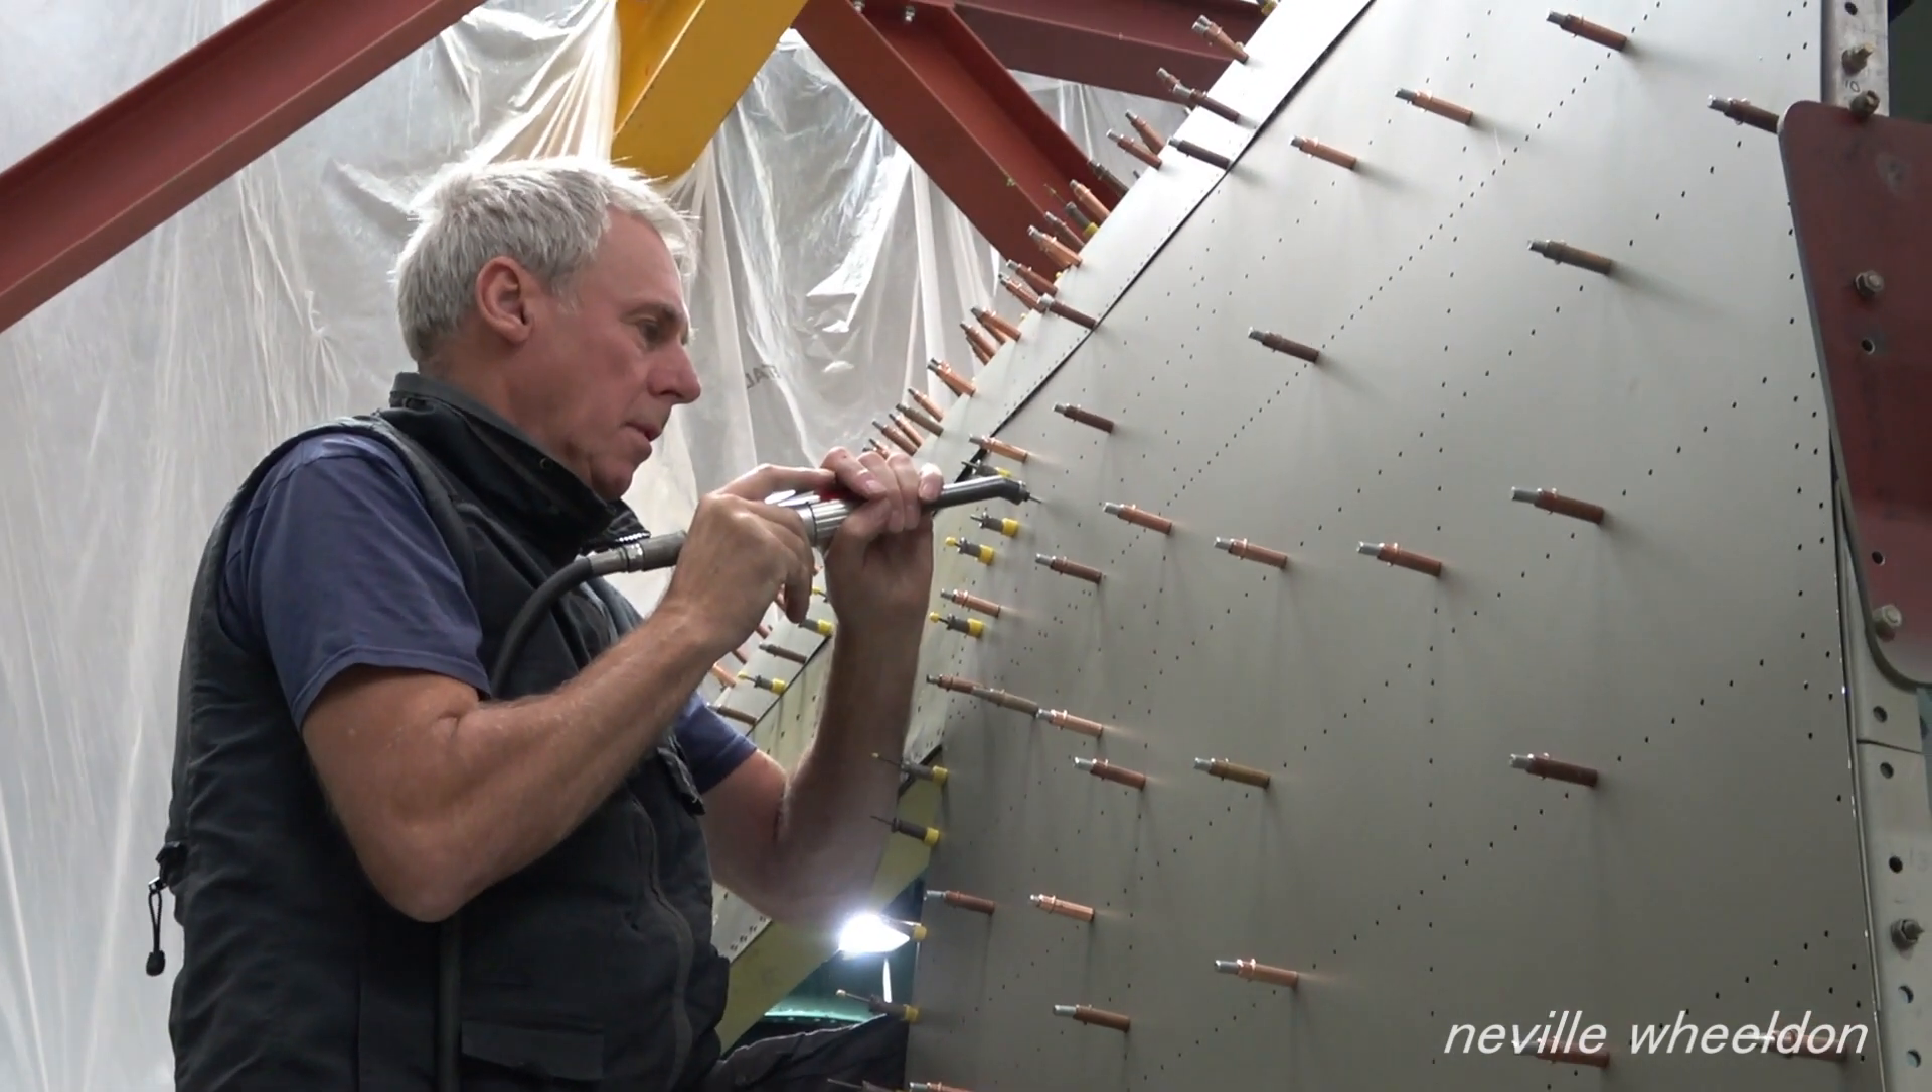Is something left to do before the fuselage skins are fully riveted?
Yes.